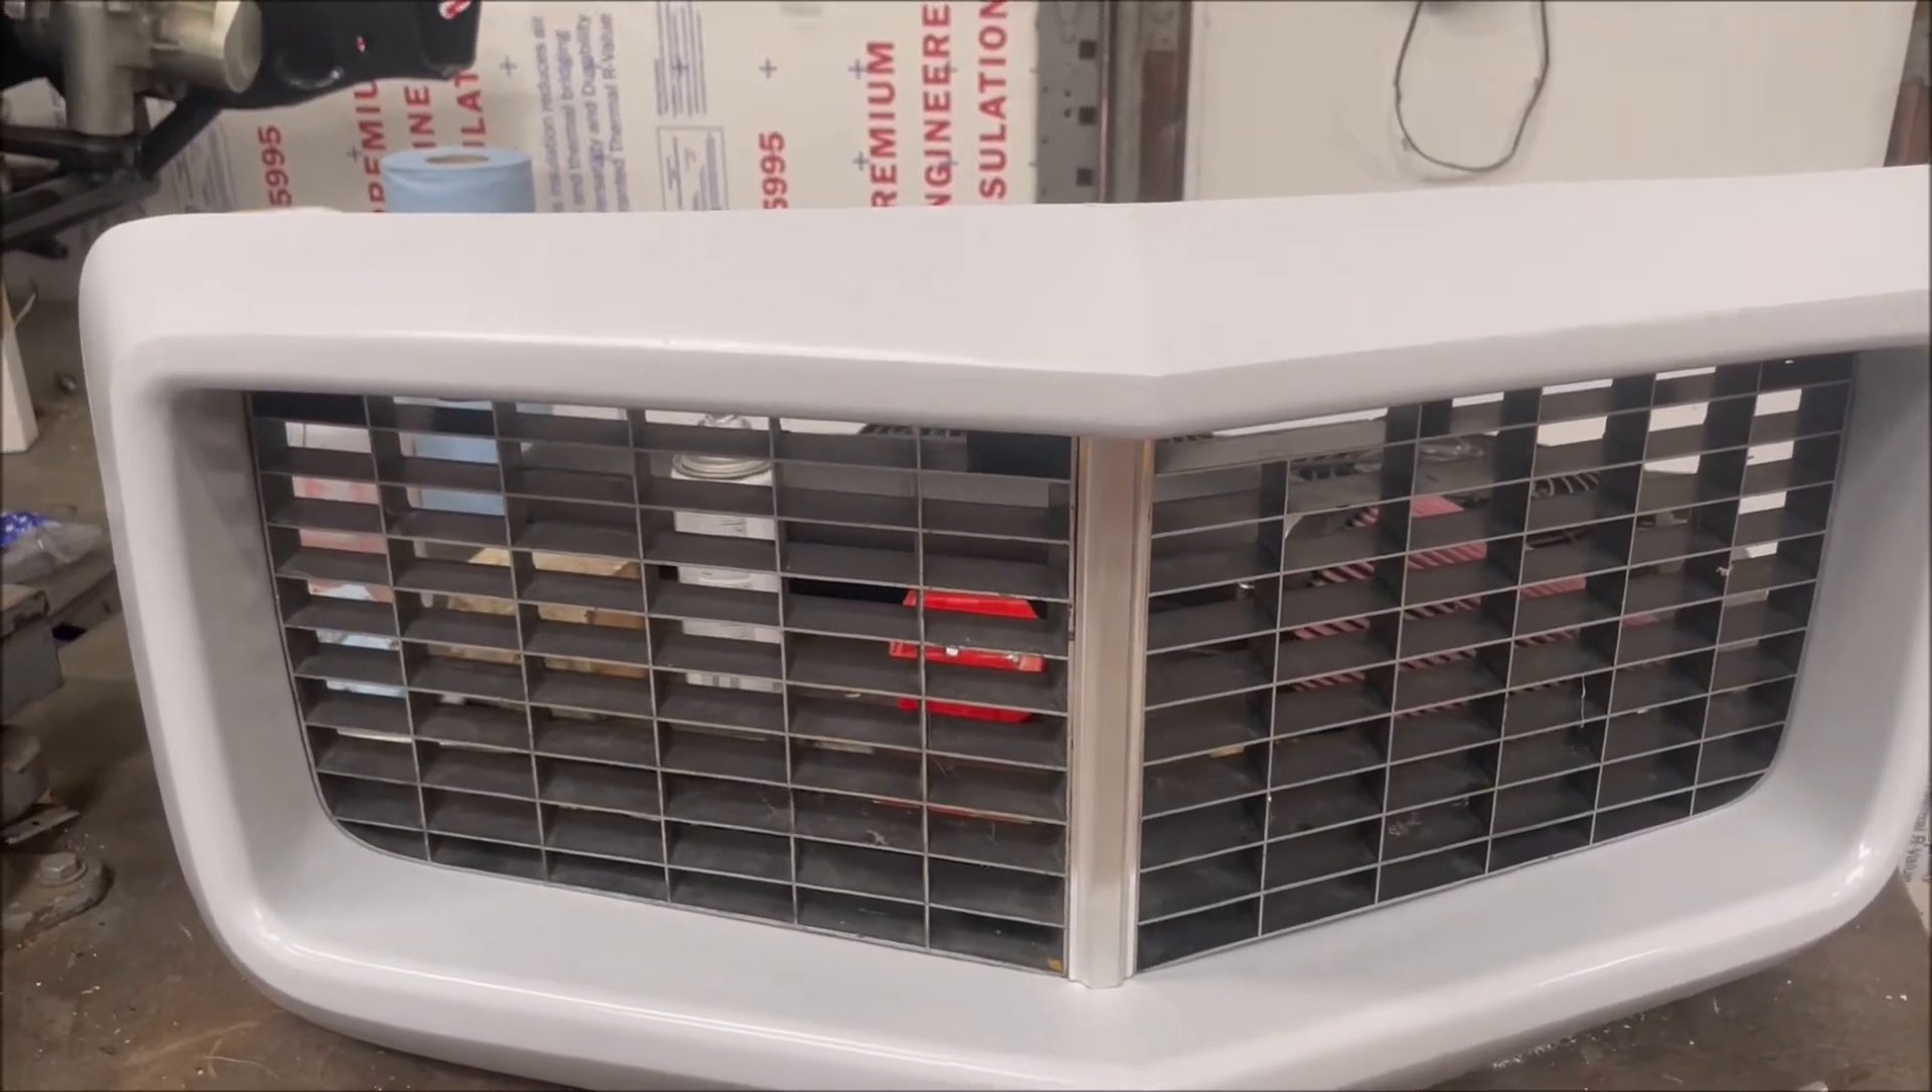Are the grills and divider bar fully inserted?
Yes.